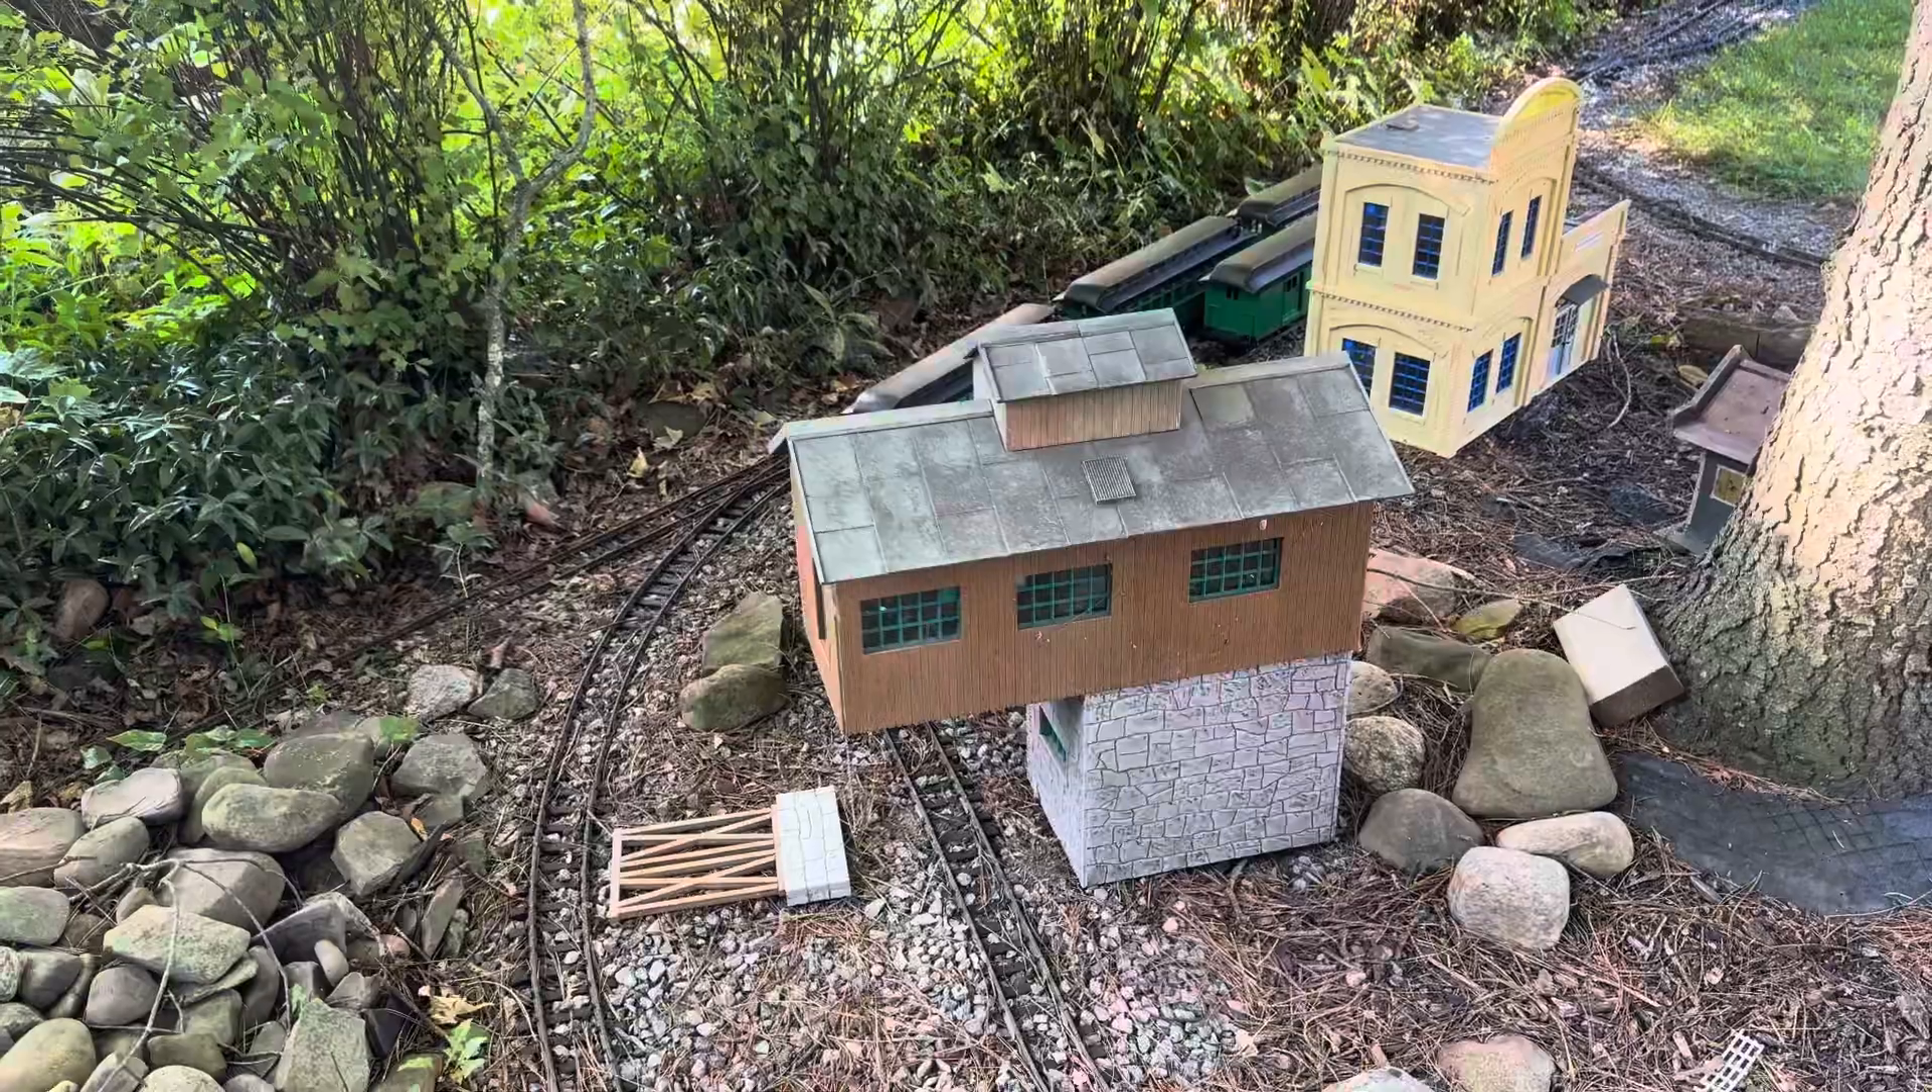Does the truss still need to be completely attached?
Yes.